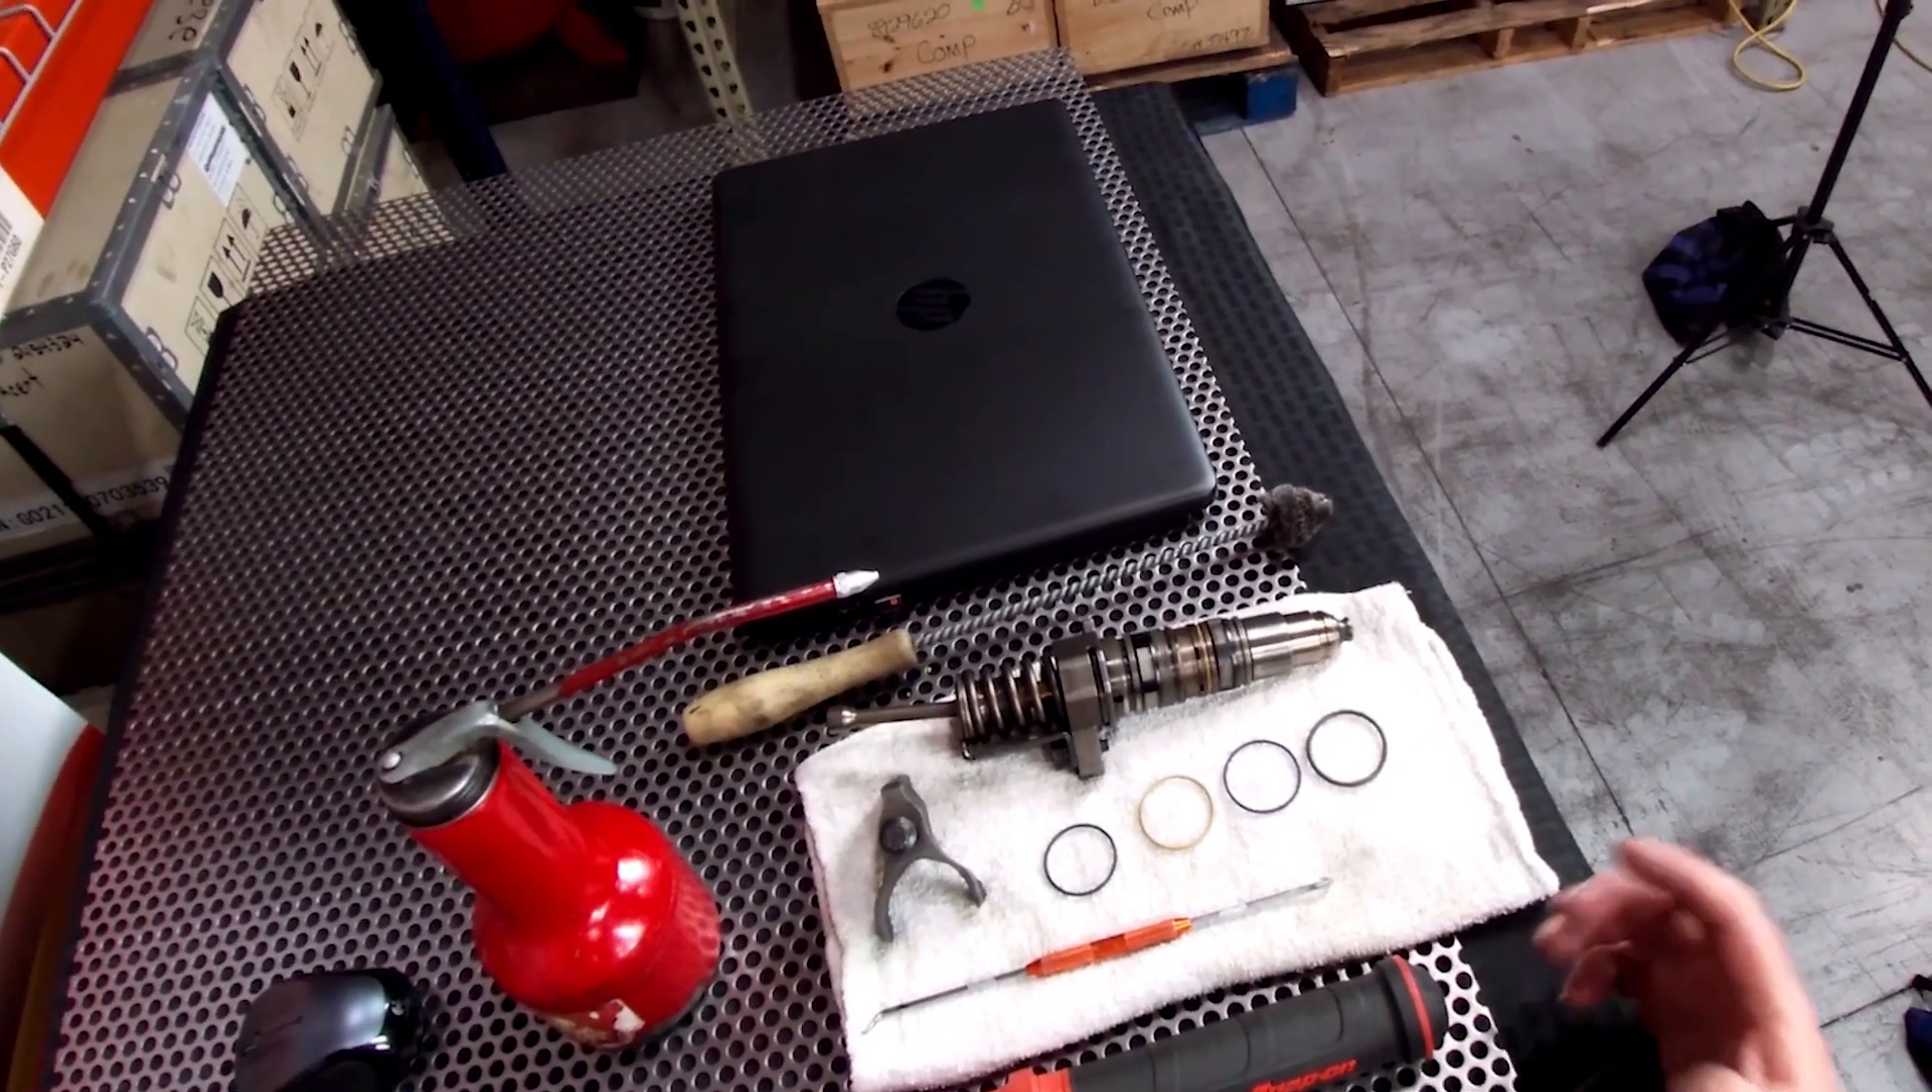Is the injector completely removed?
Yes.